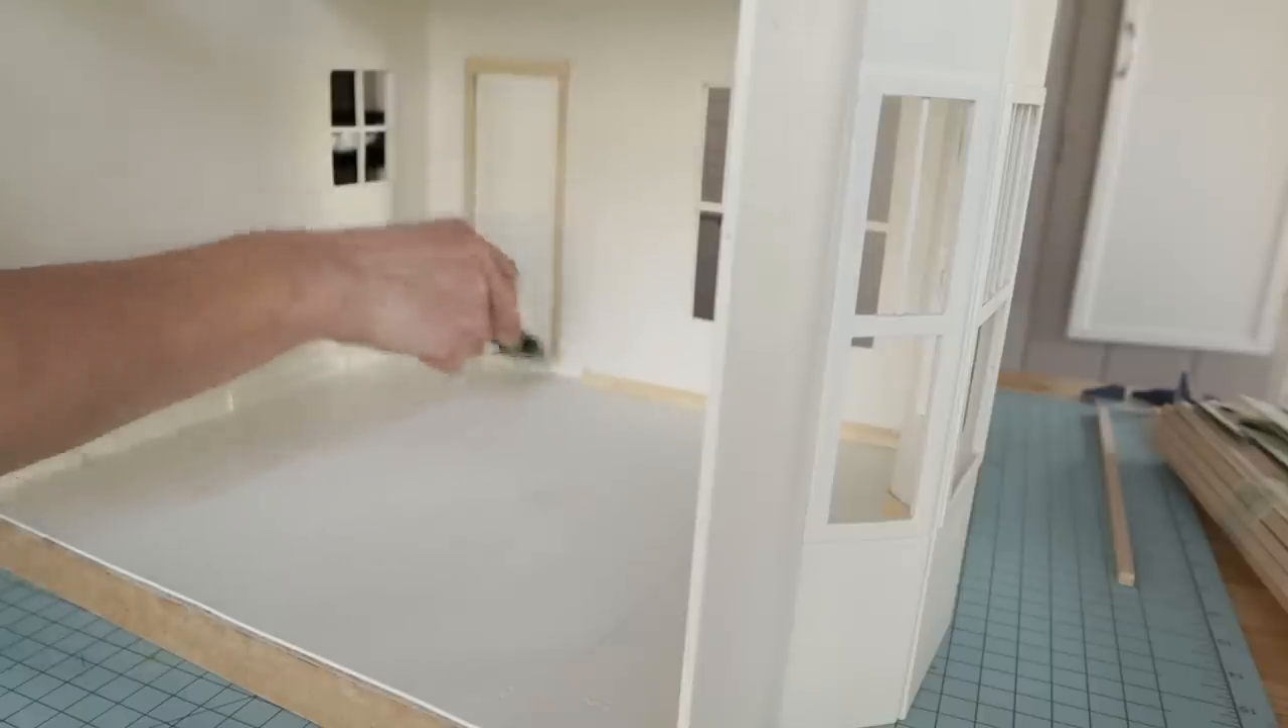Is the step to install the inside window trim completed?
No.